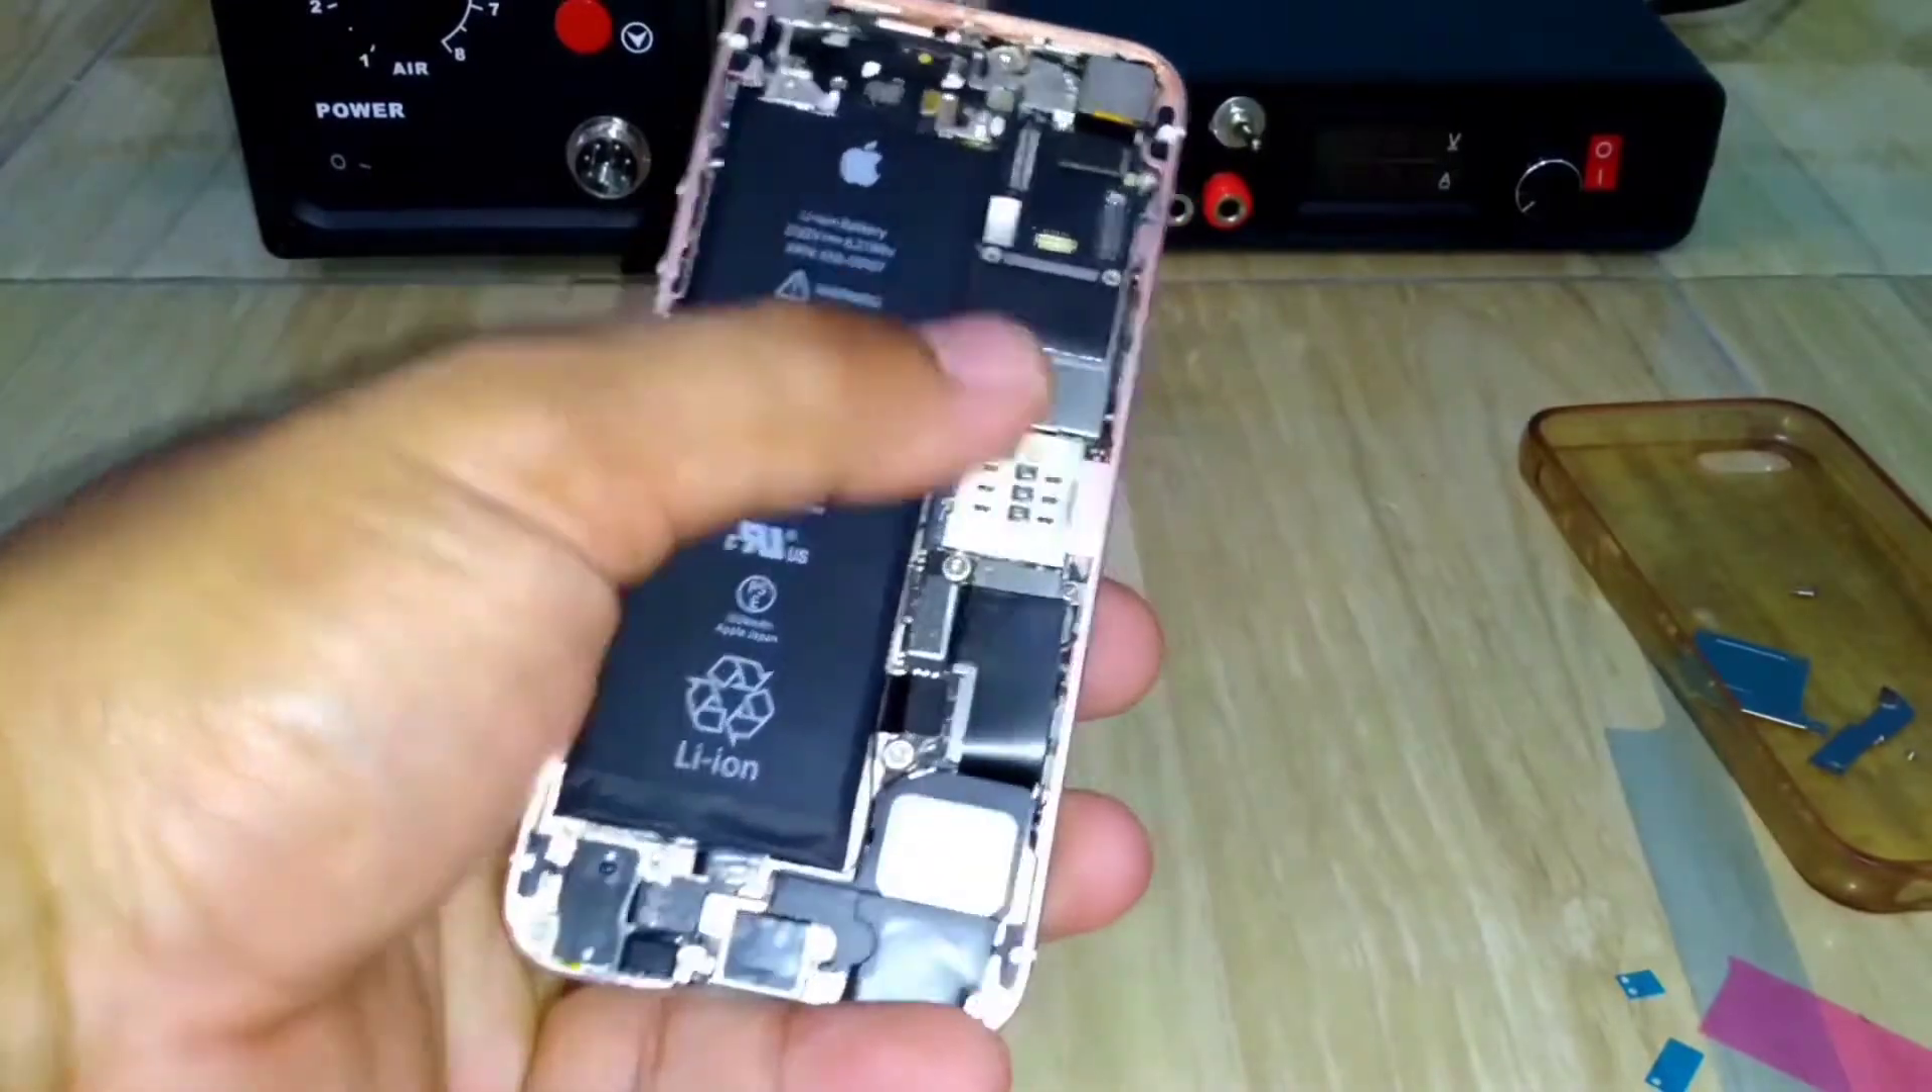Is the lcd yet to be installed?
Yes.